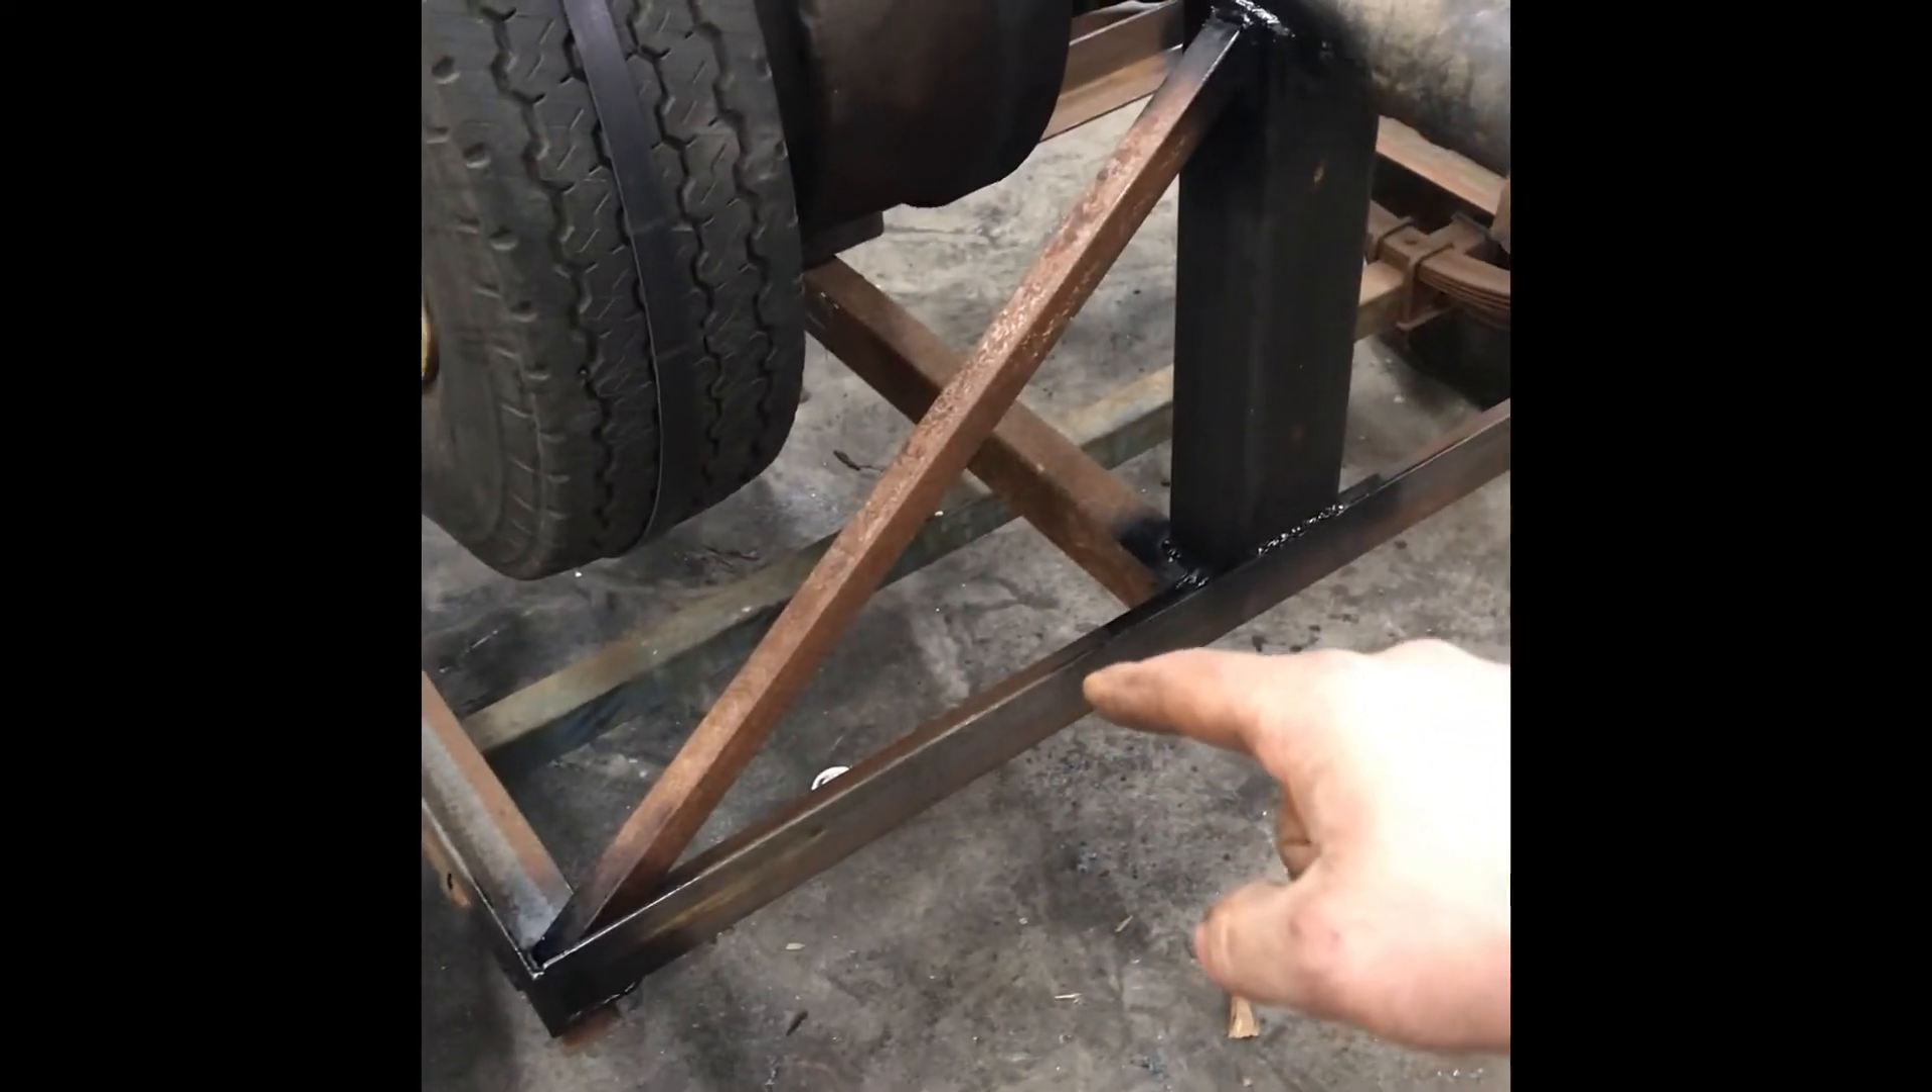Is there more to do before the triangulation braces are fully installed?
No.